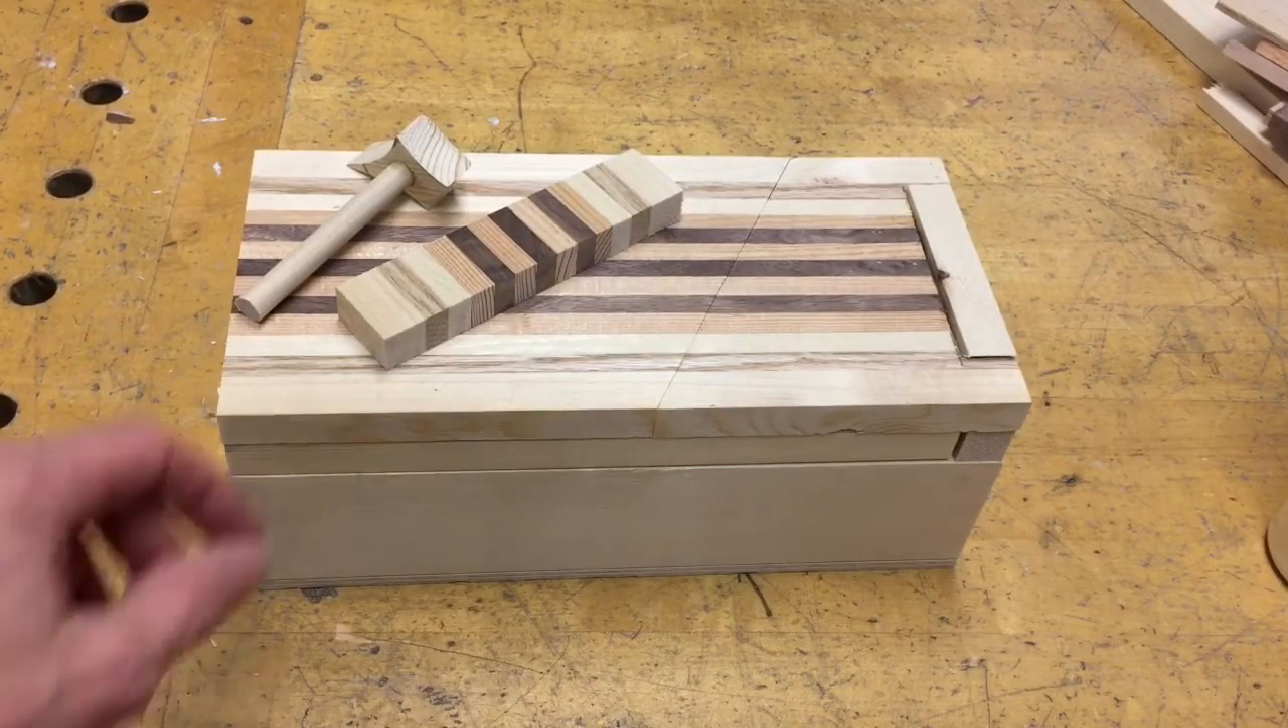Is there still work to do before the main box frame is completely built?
No.